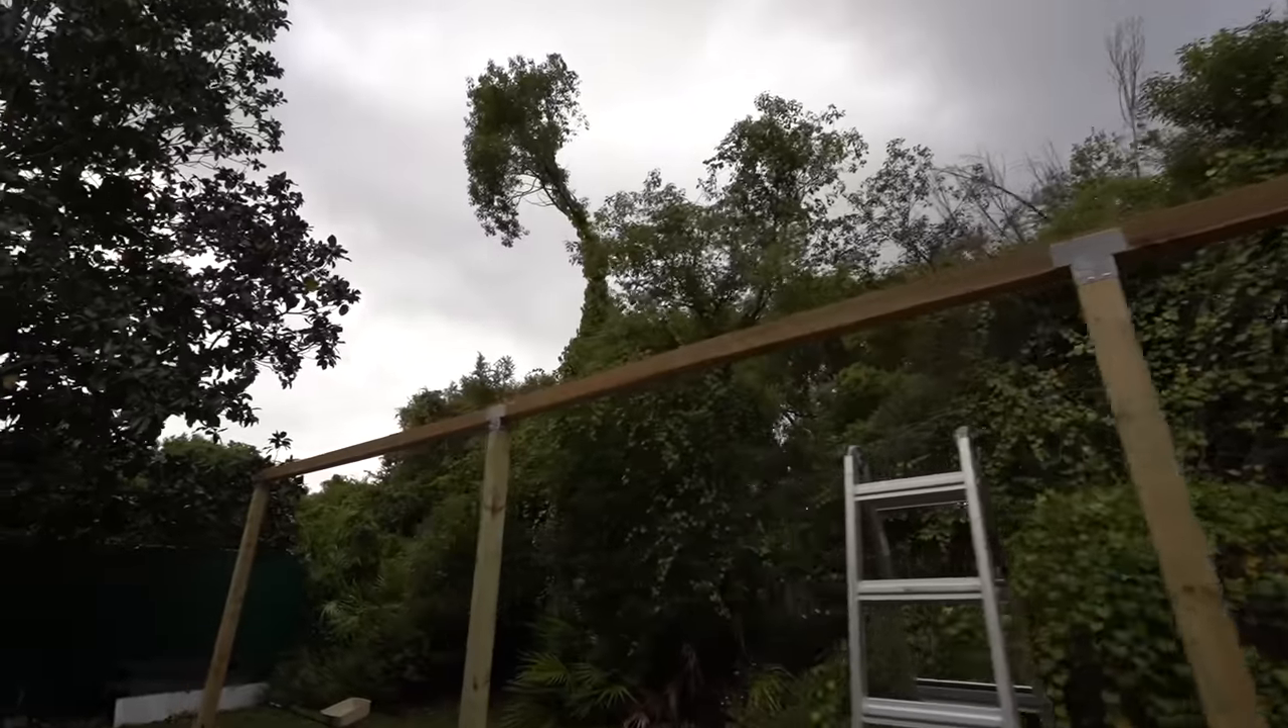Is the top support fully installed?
Yes.